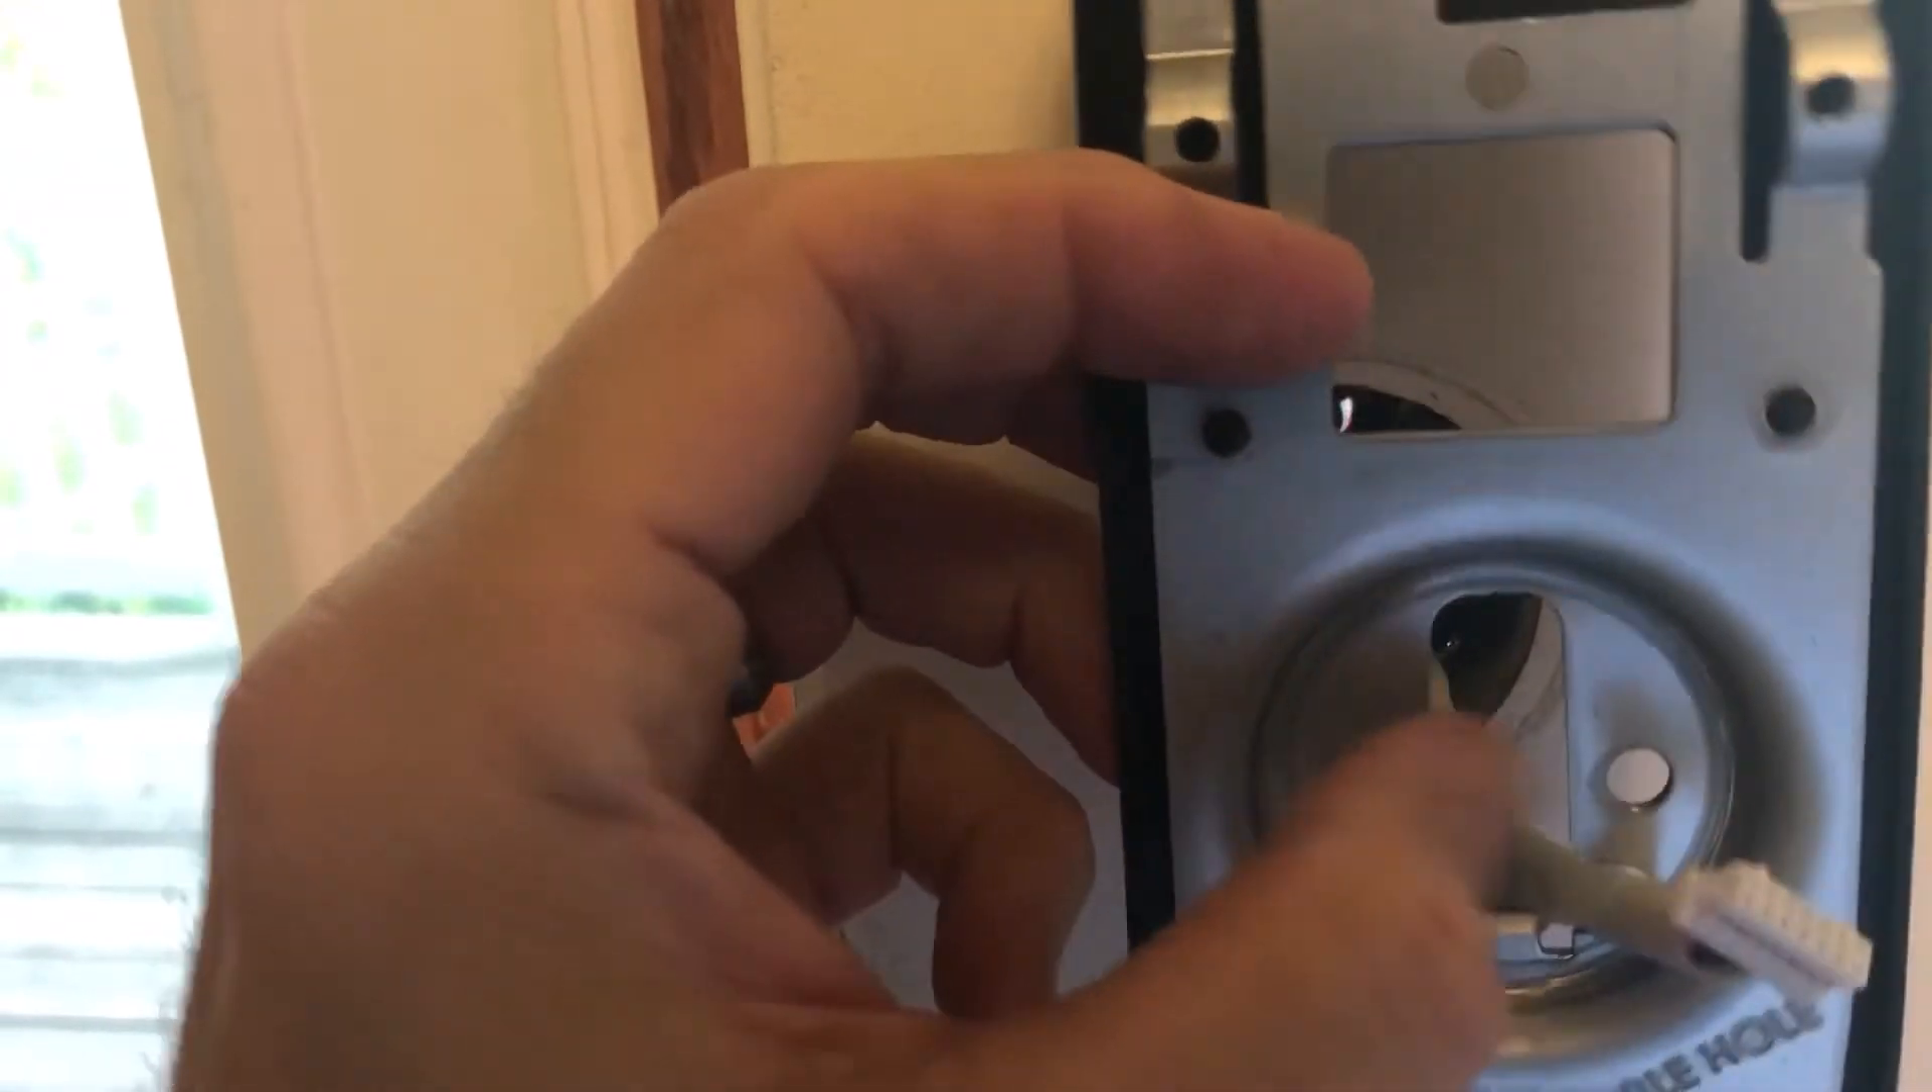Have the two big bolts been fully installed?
No.